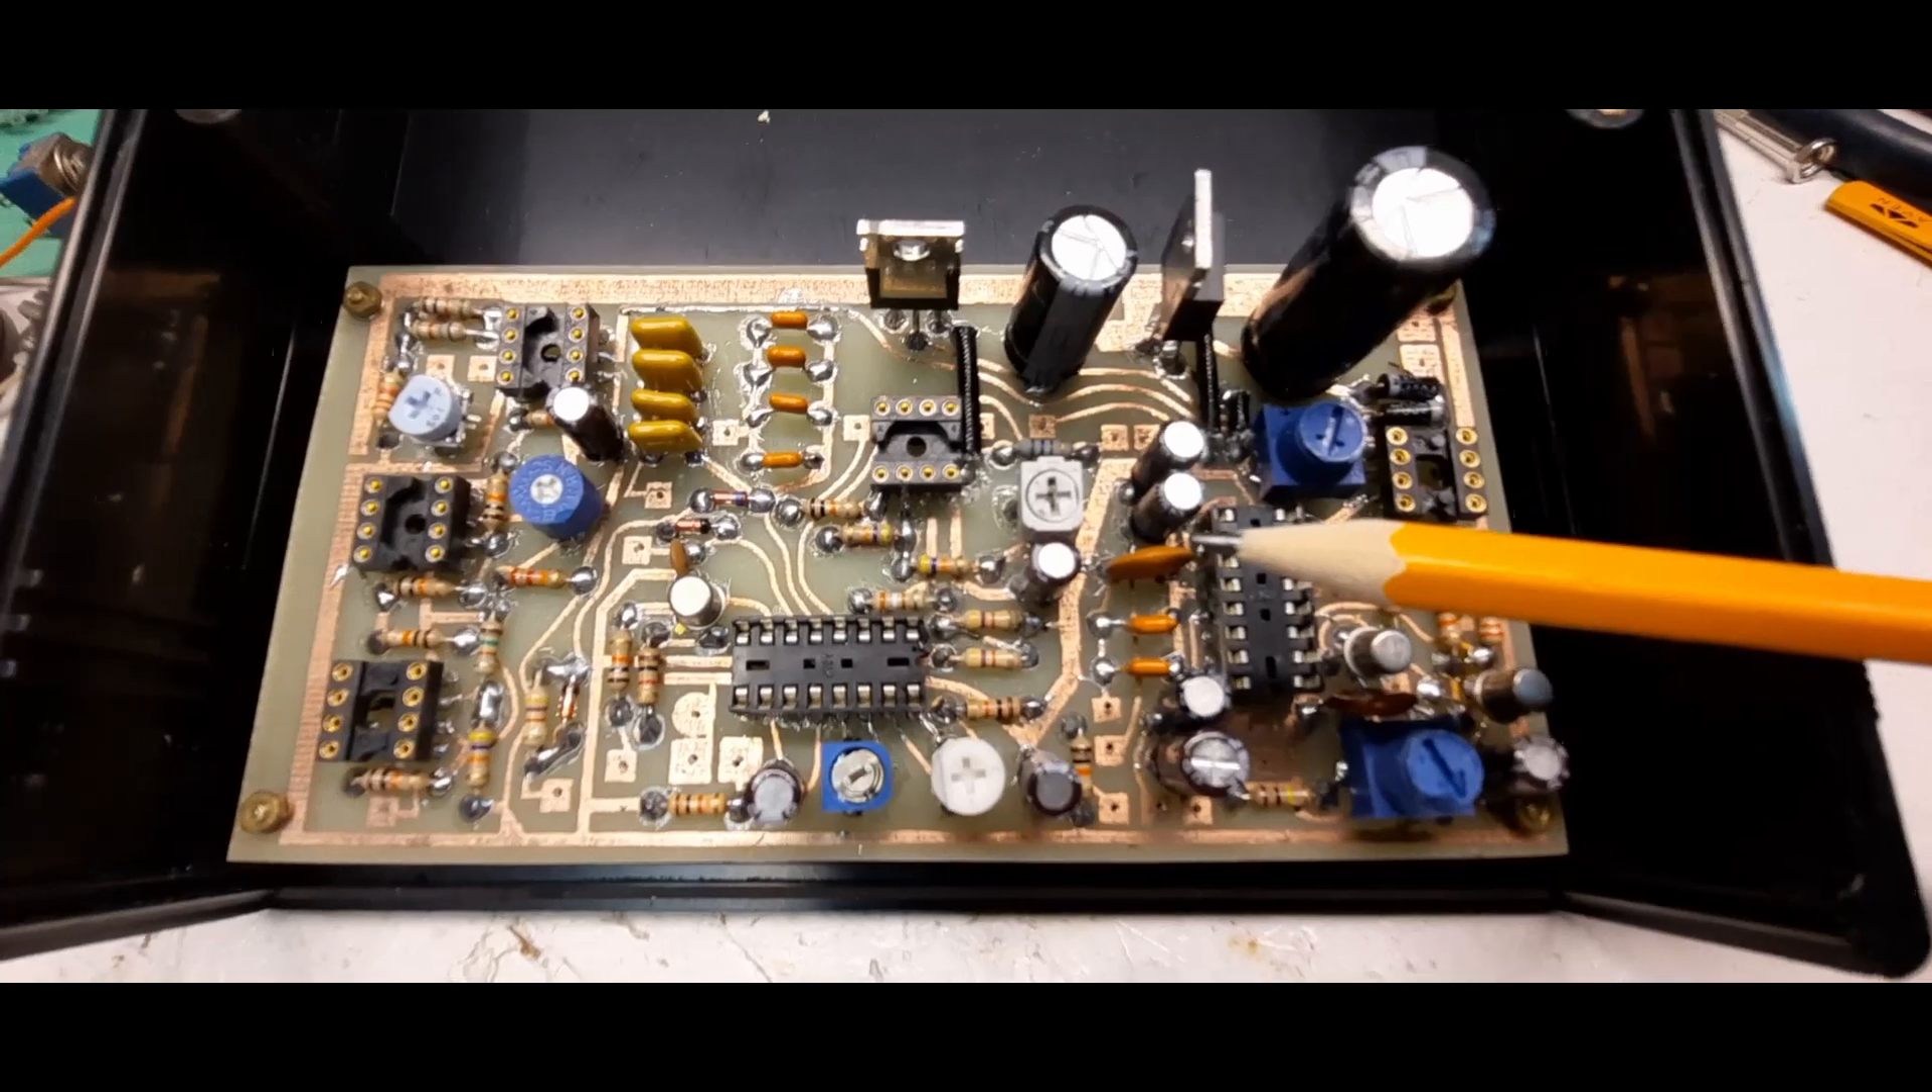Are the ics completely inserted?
No.